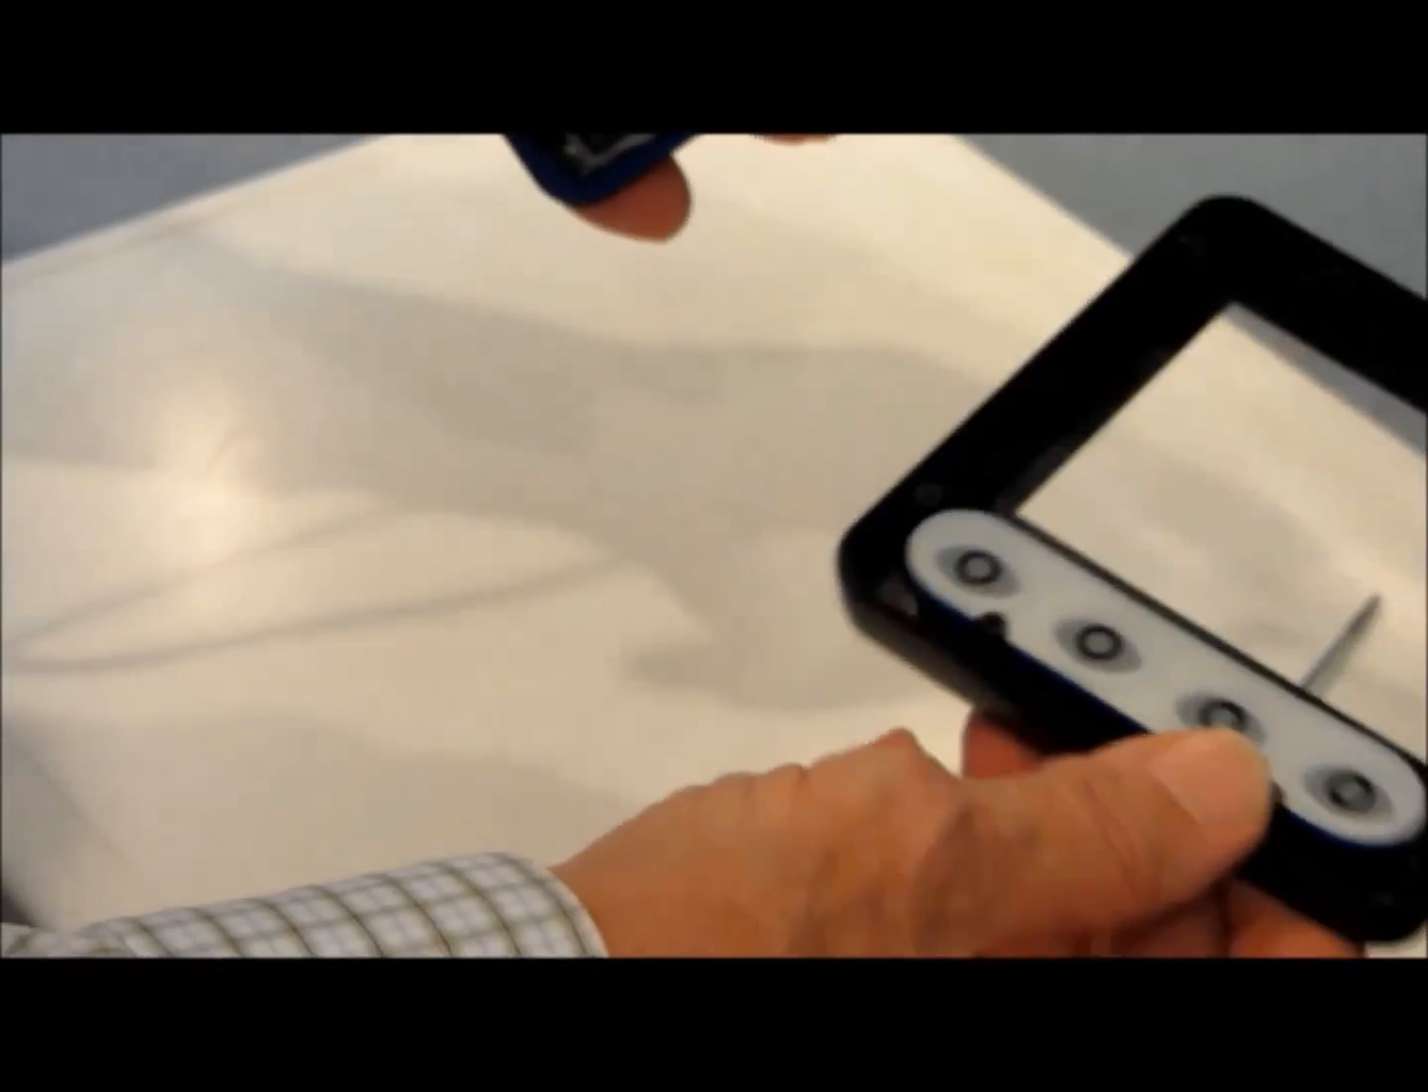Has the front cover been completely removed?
Yes.